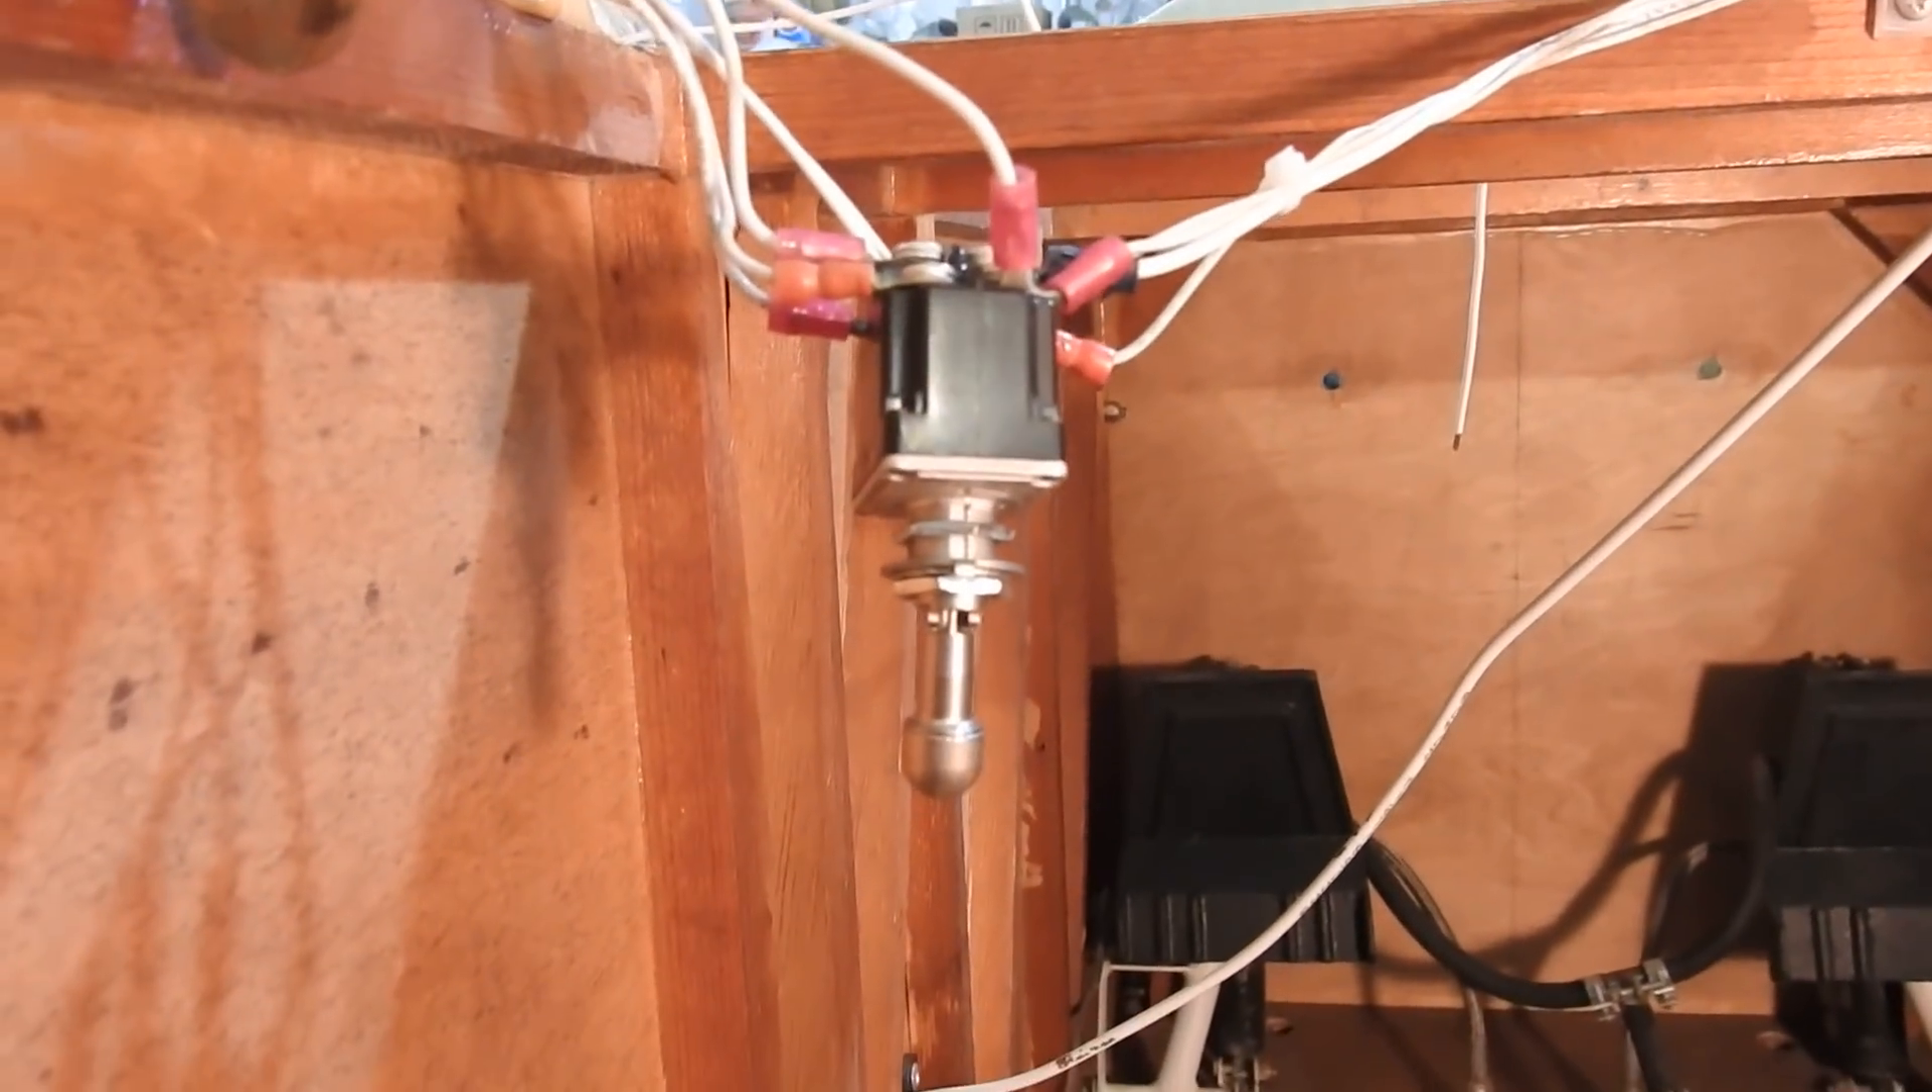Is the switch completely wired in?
Yes.